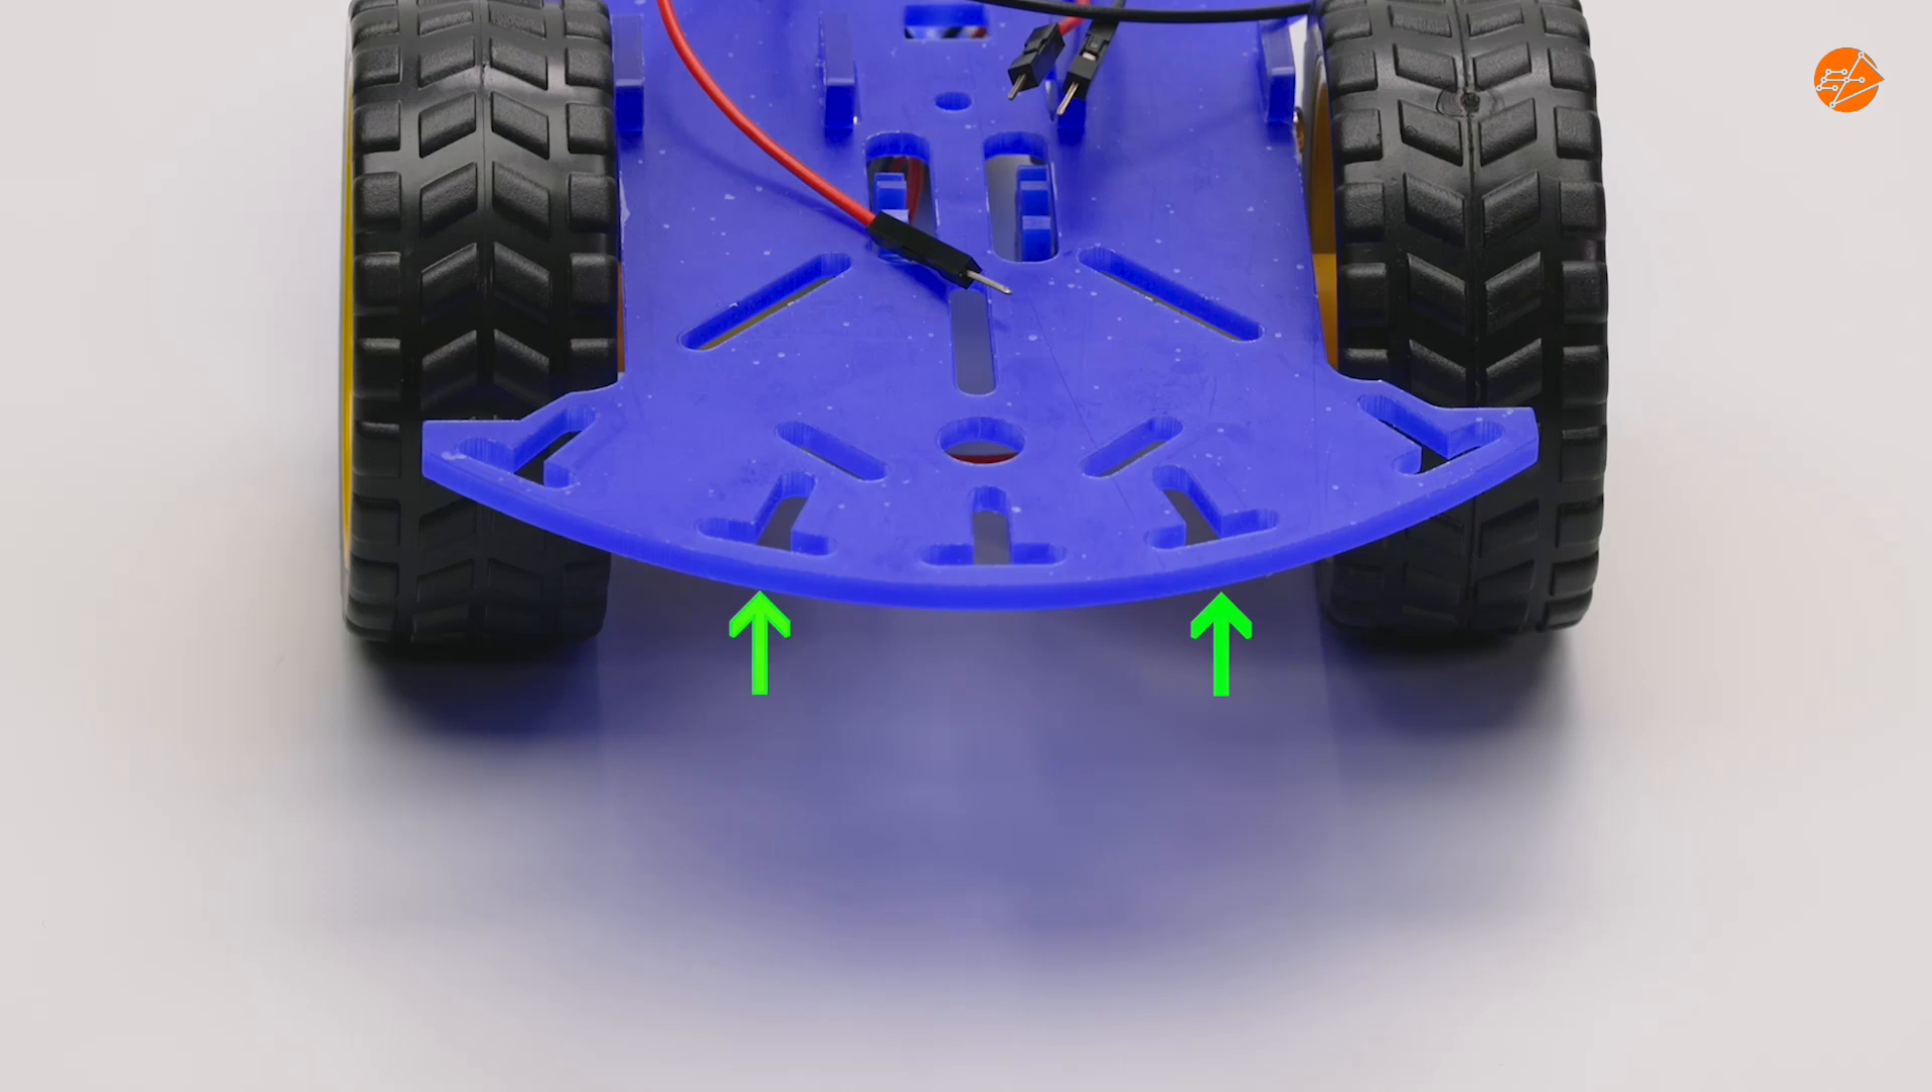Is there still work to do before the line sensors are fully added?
Yes.